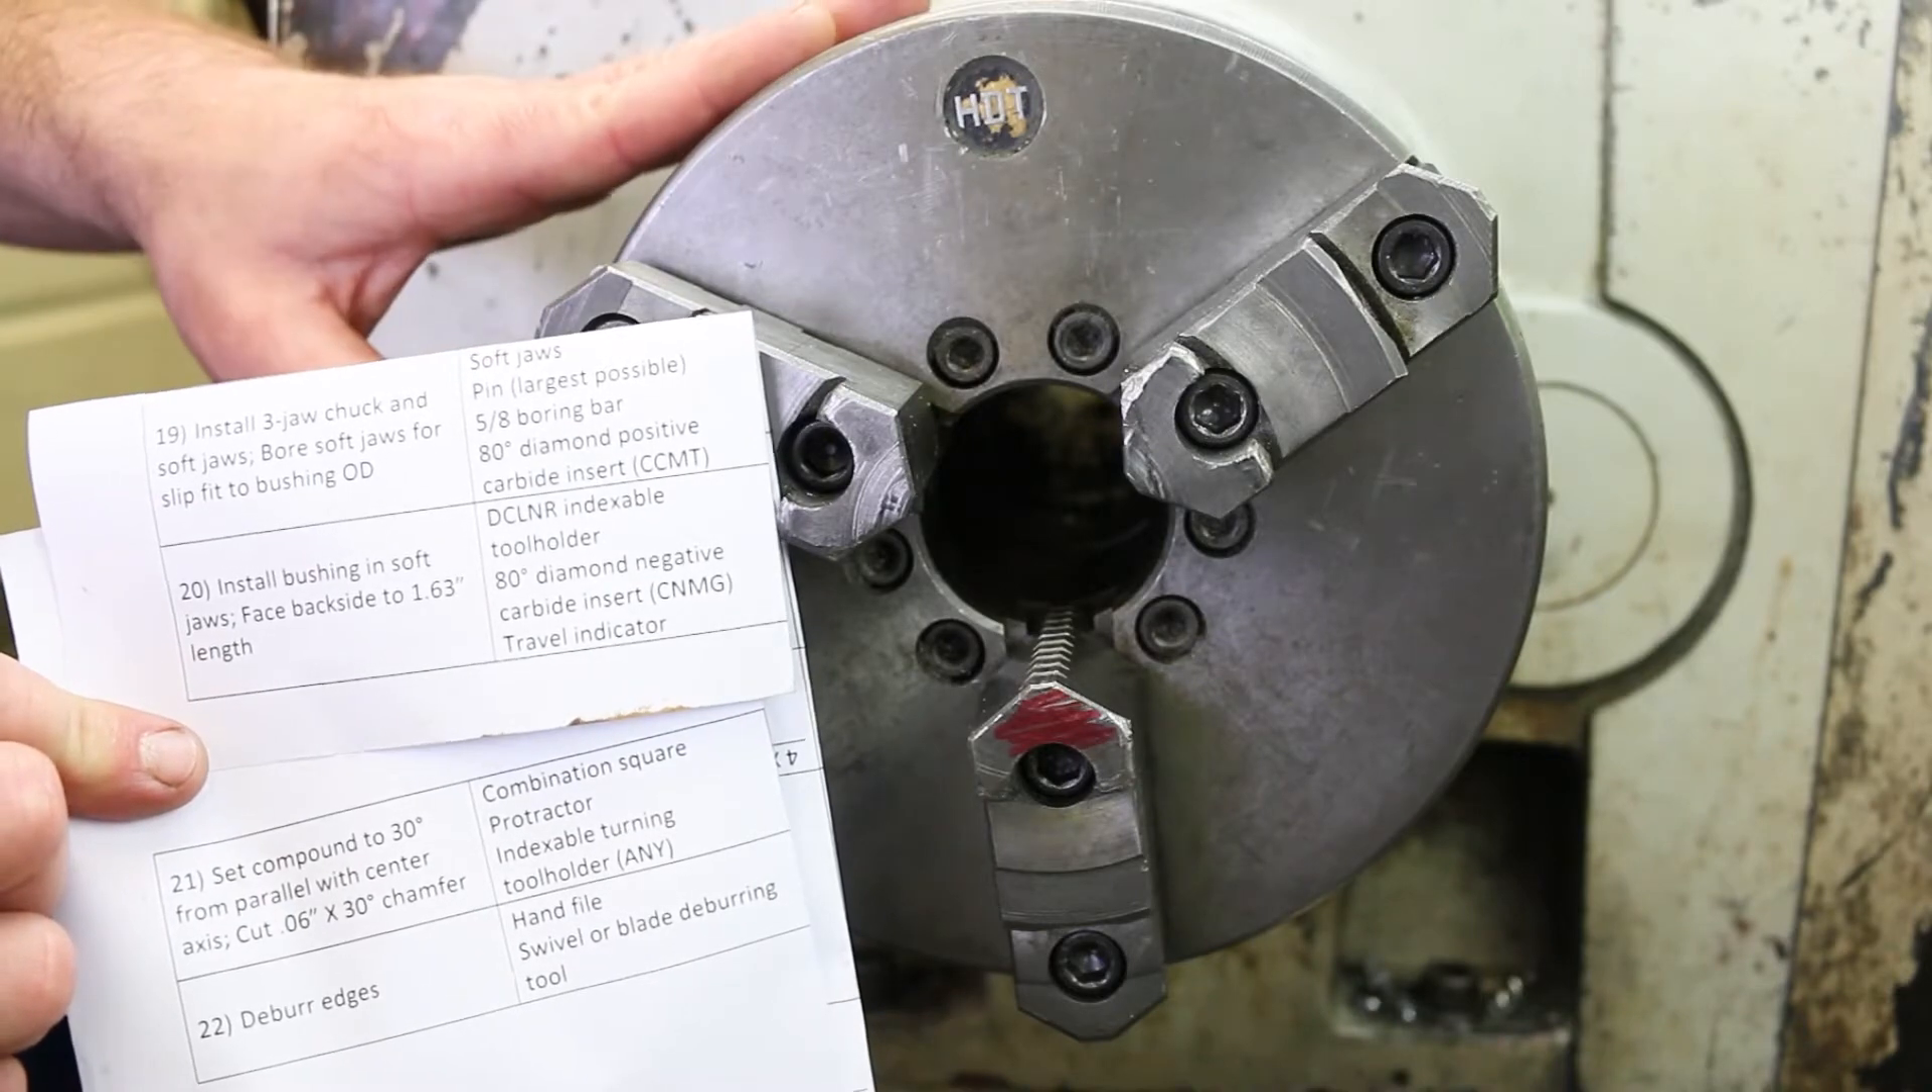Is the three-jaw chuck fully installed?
Yes.